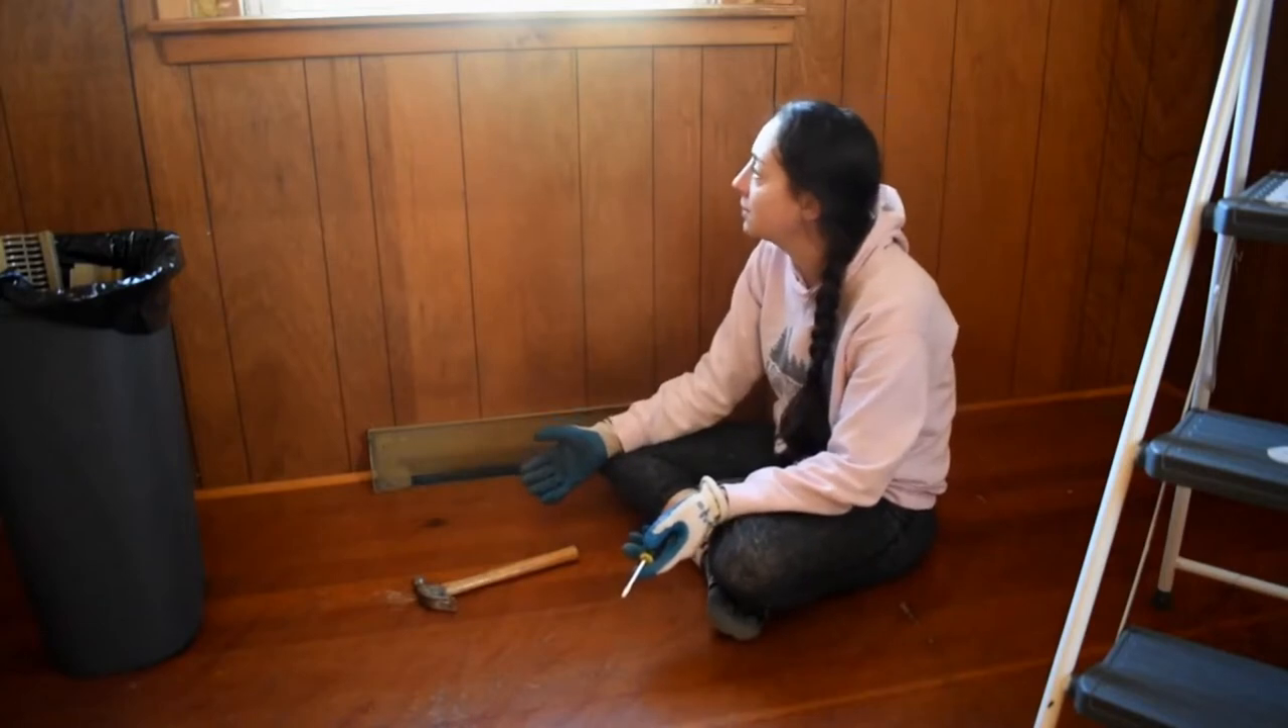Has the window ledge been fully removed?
No.